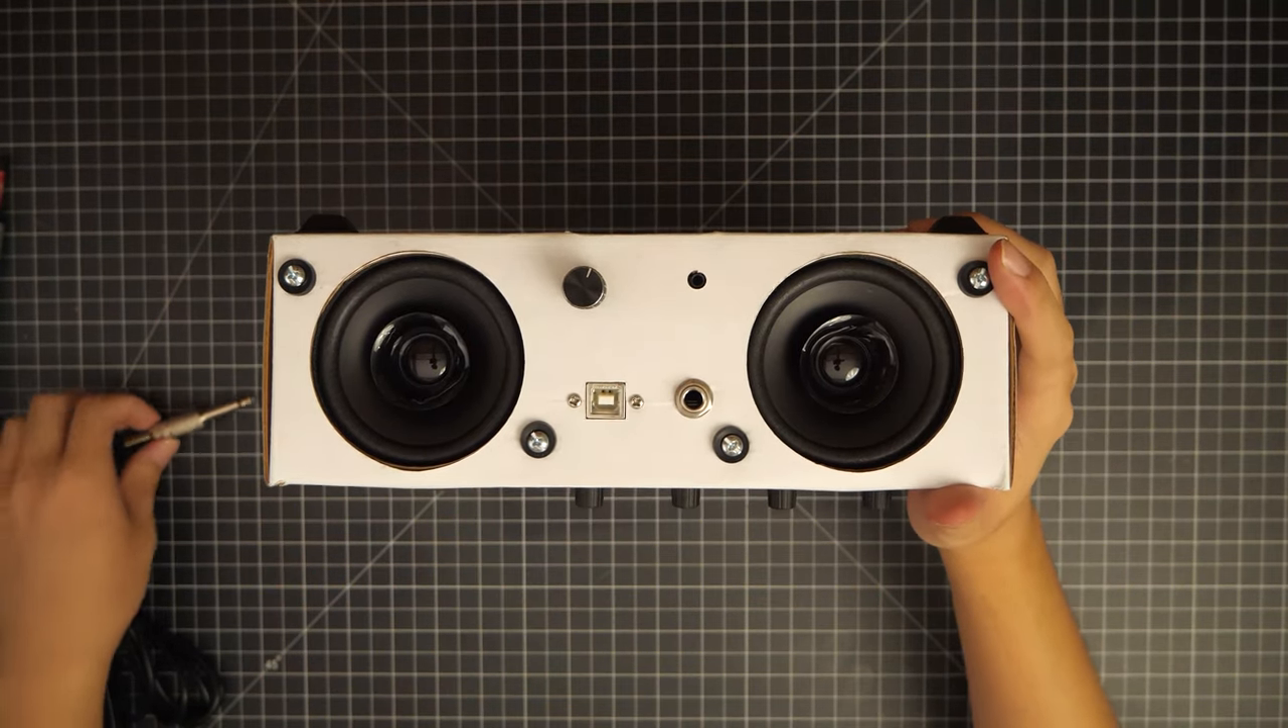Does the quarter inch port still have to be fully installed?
No.